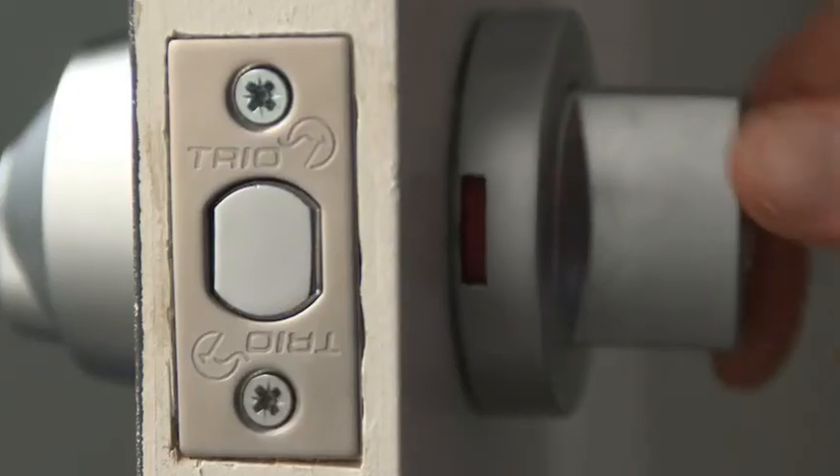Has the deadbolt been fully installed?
Yes.